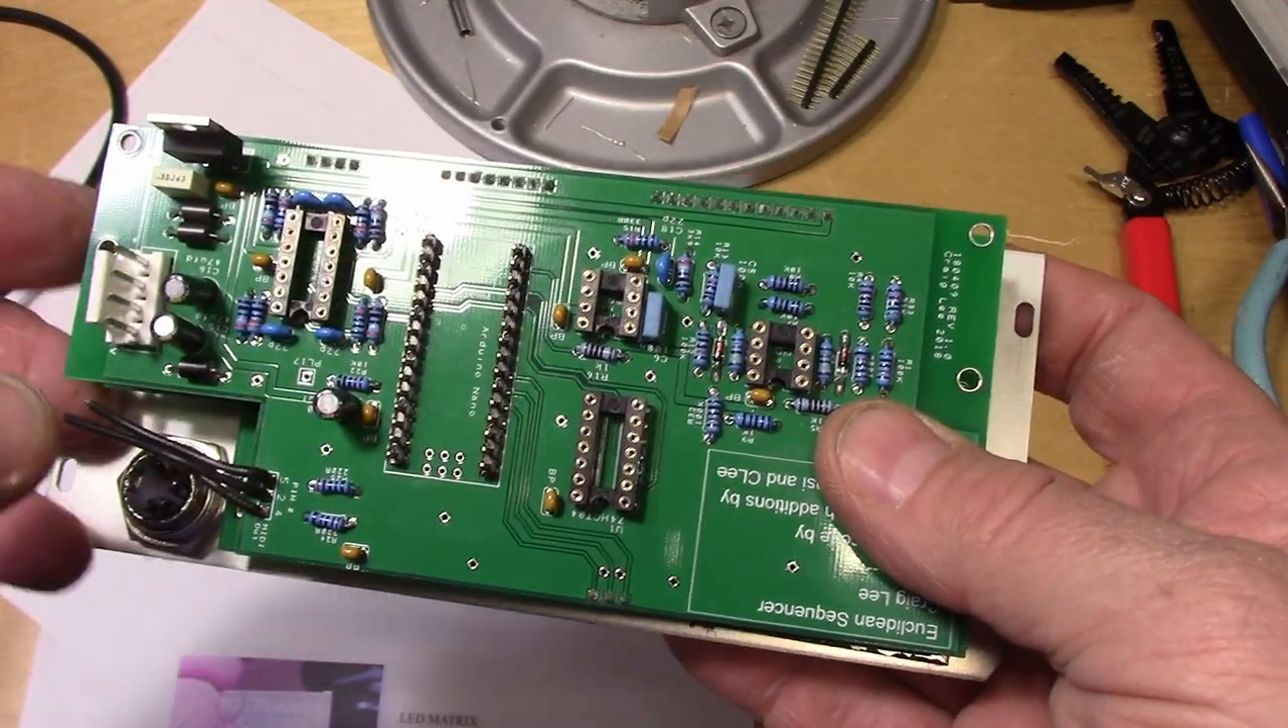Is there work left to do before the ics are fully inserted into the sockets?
Yes.